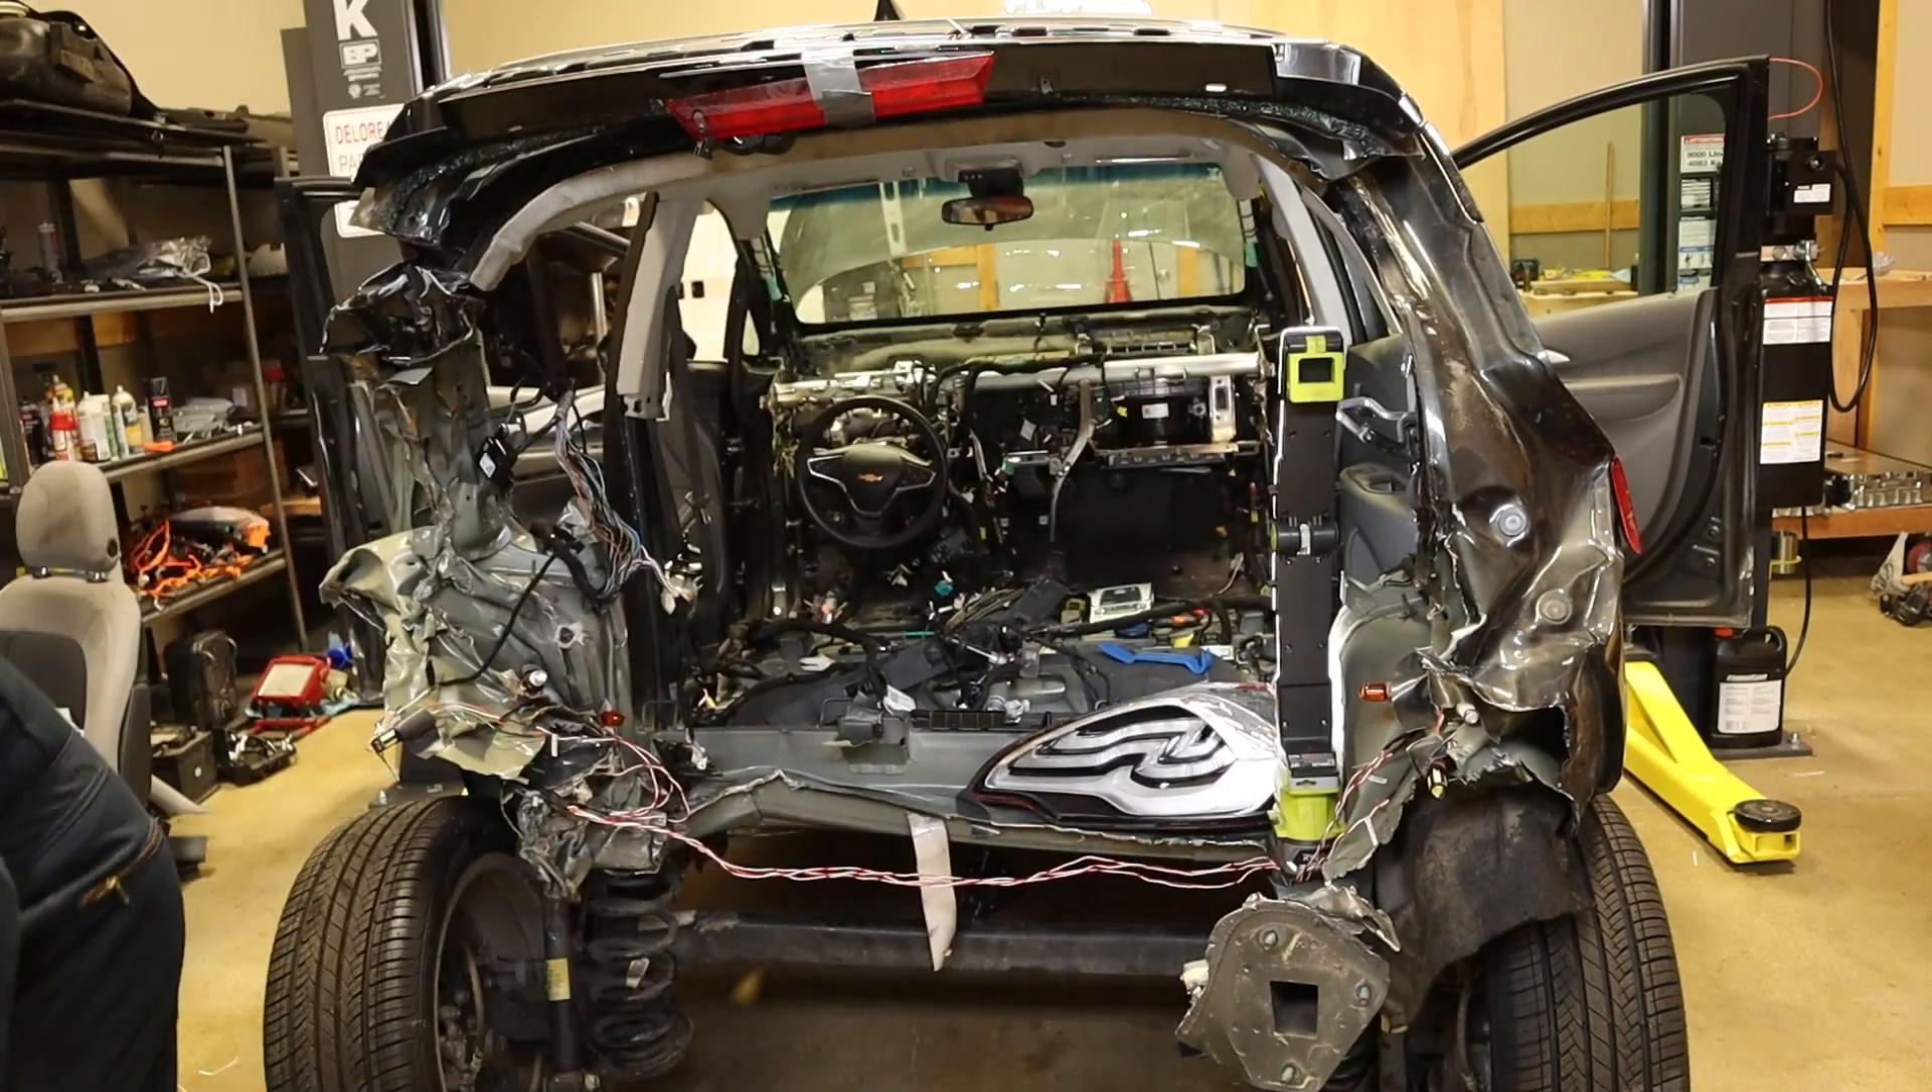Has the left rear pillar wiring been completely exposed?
Yes.